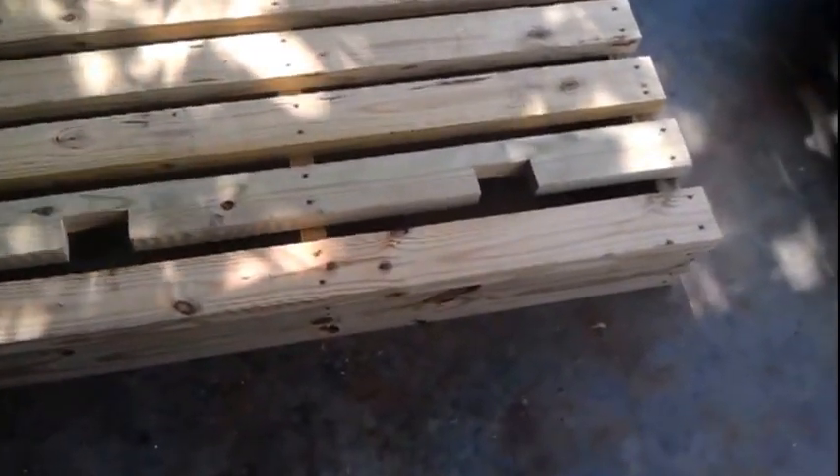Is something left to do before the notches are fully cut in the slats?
No.